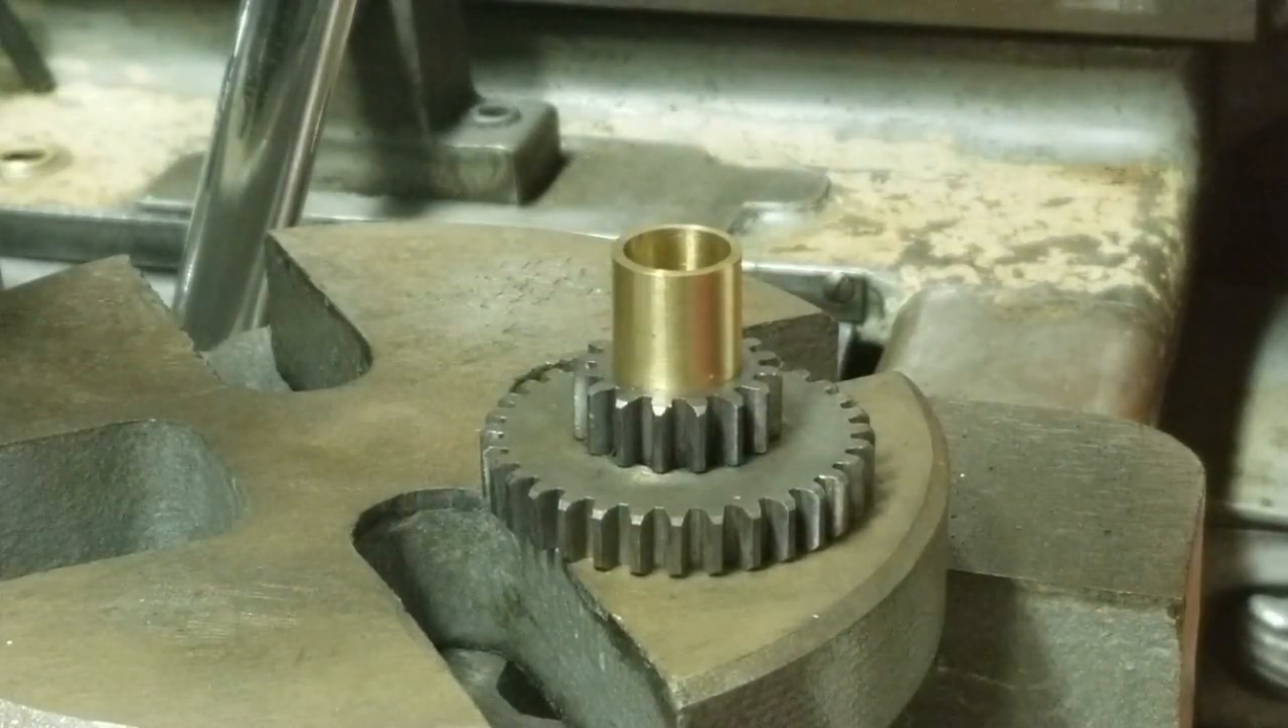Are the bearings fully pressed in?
No.